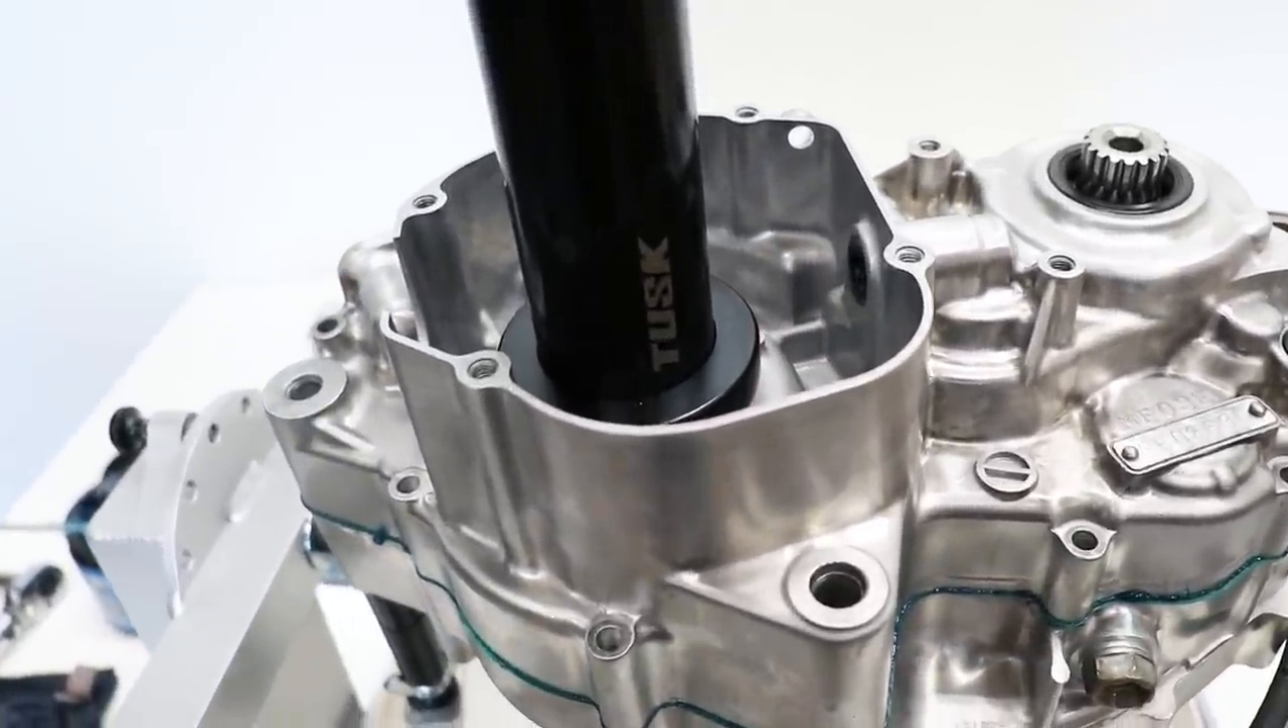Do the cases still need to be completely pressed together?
No.